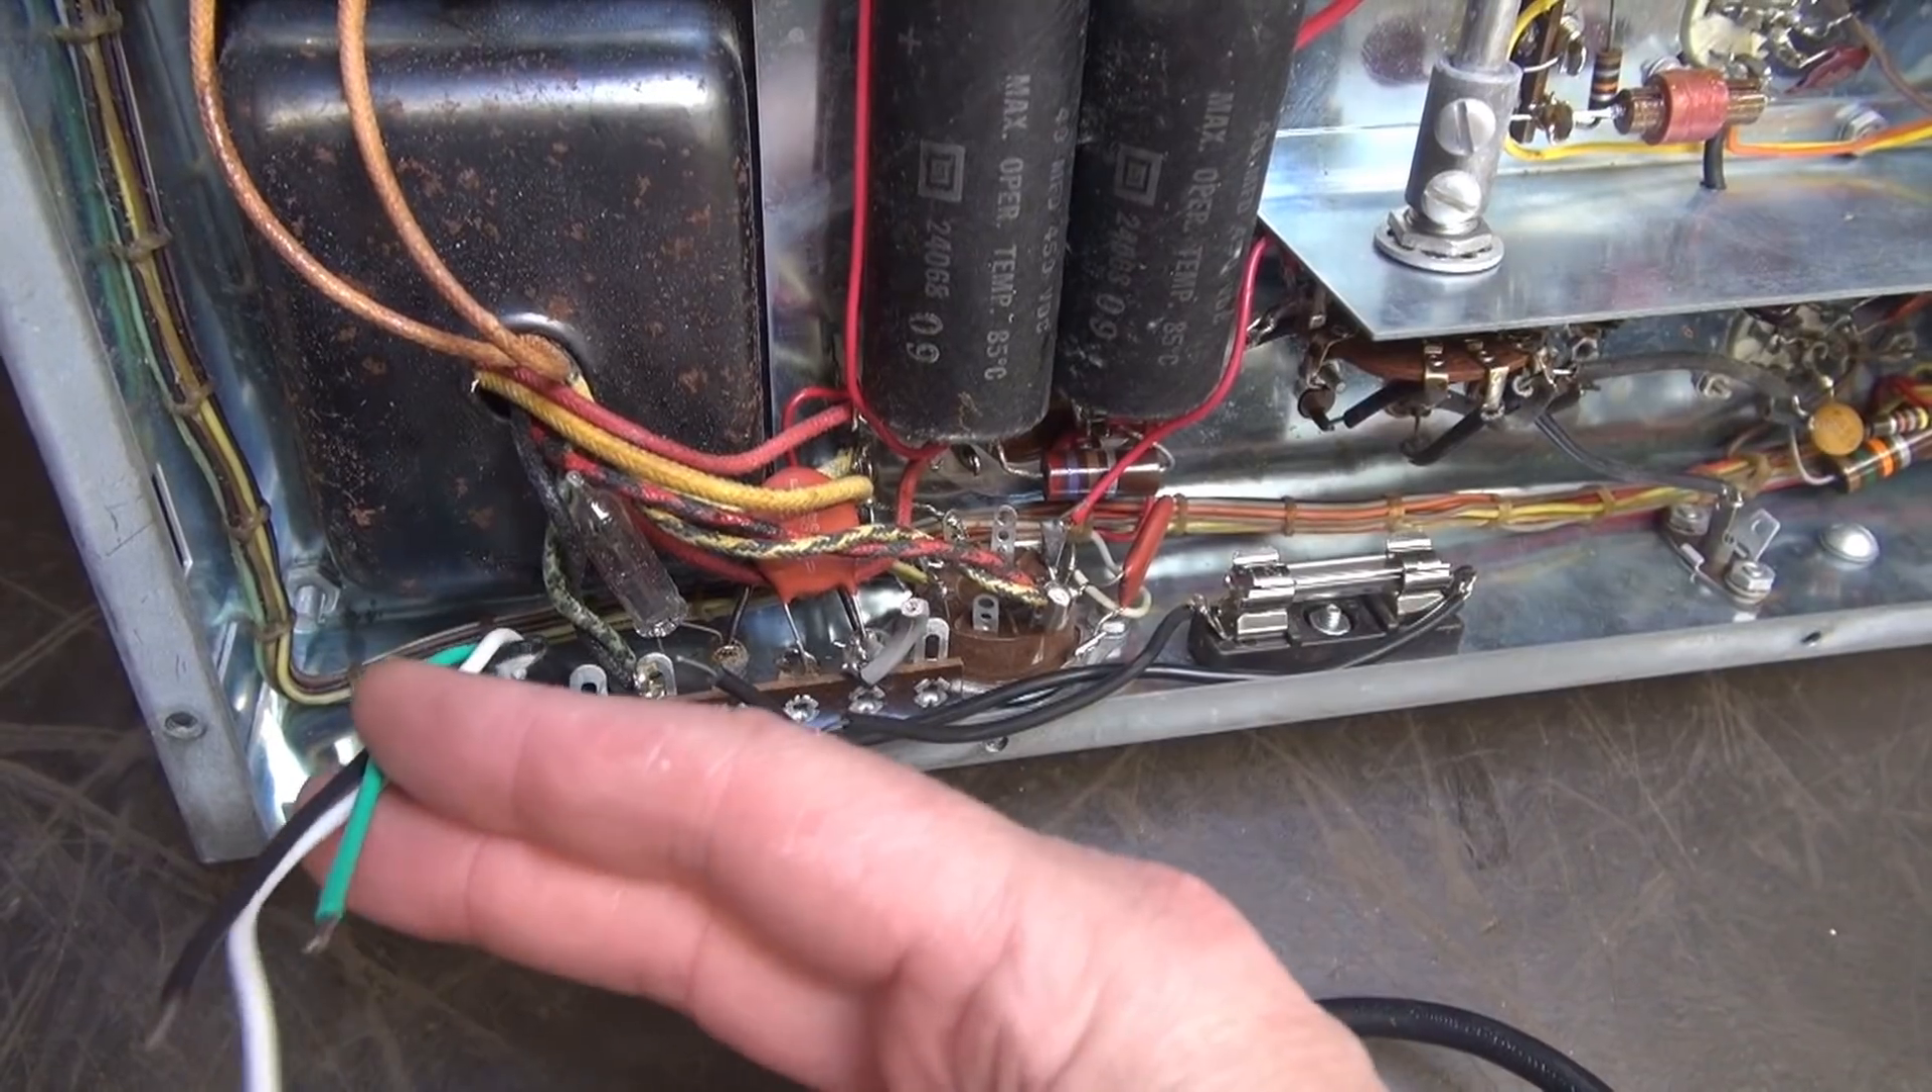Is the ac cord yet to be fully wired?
Yes.